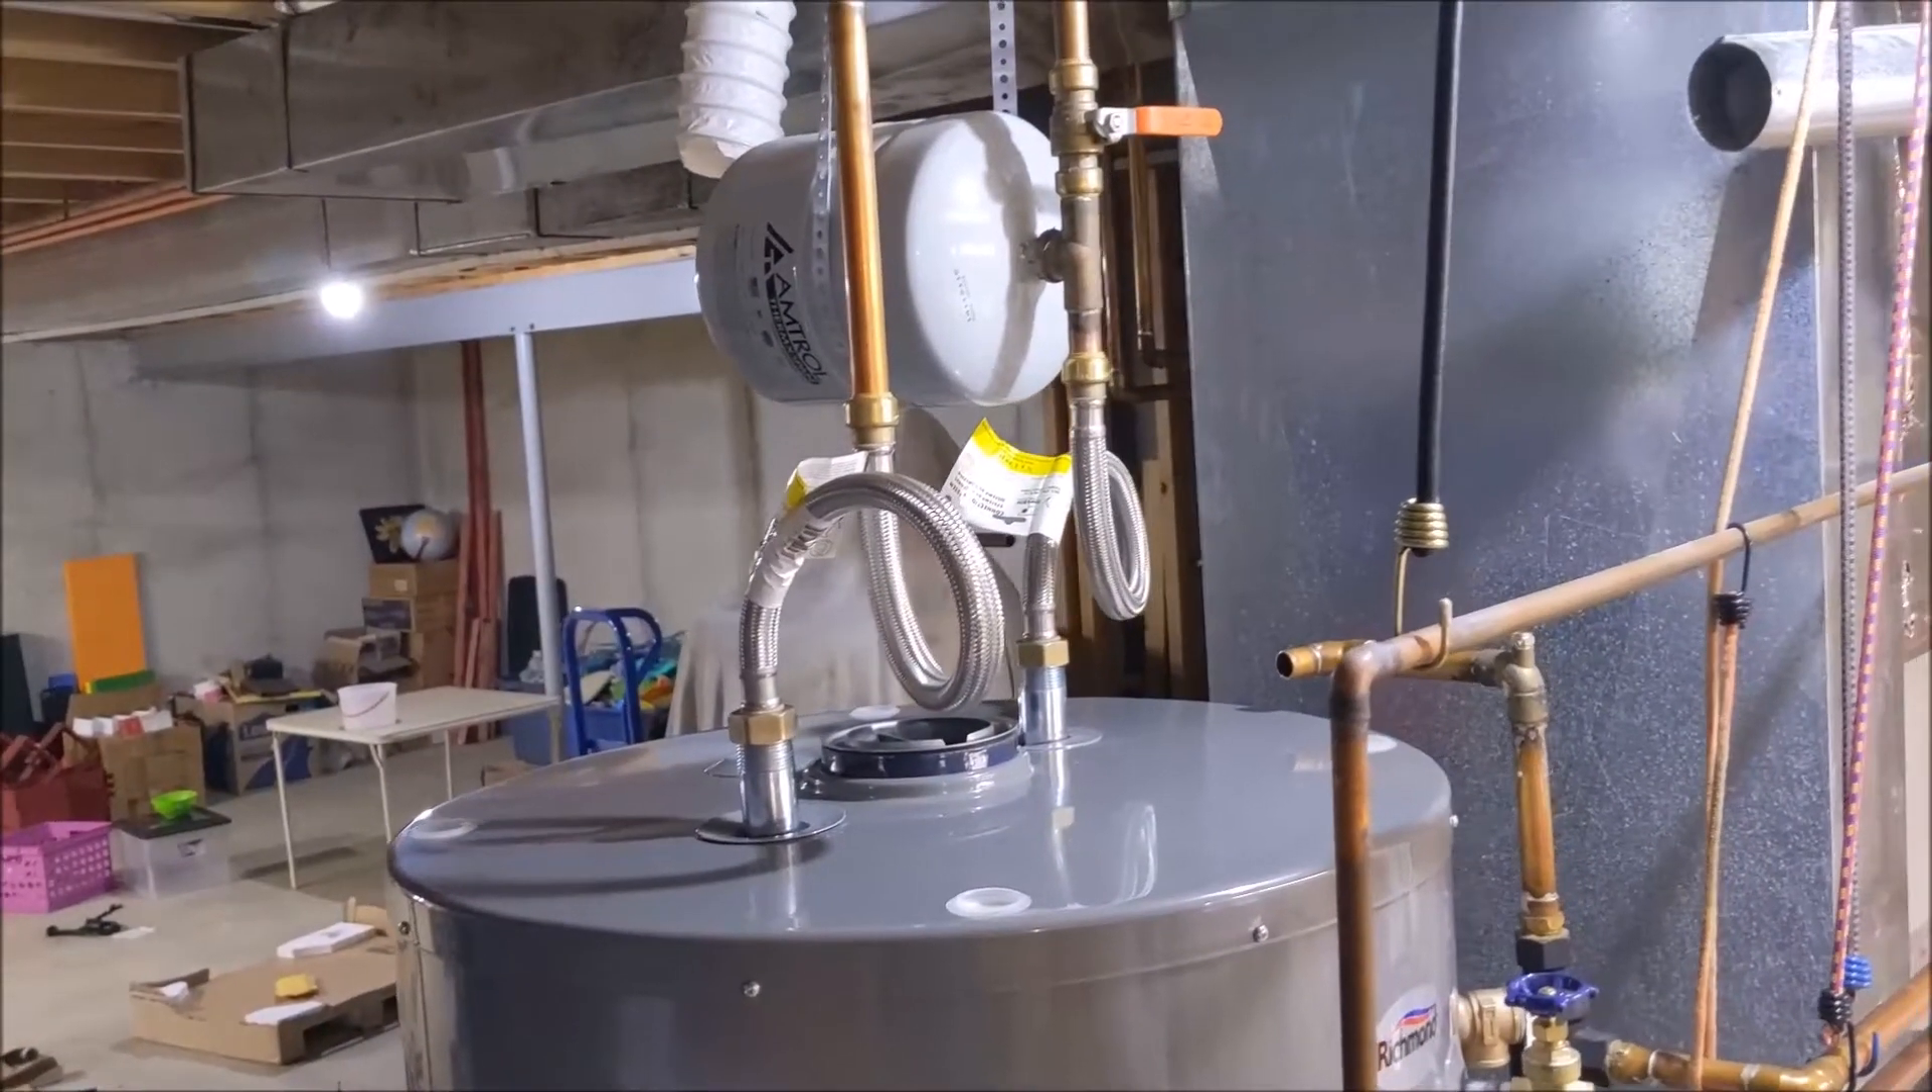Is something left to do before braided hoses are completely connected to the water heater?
No.